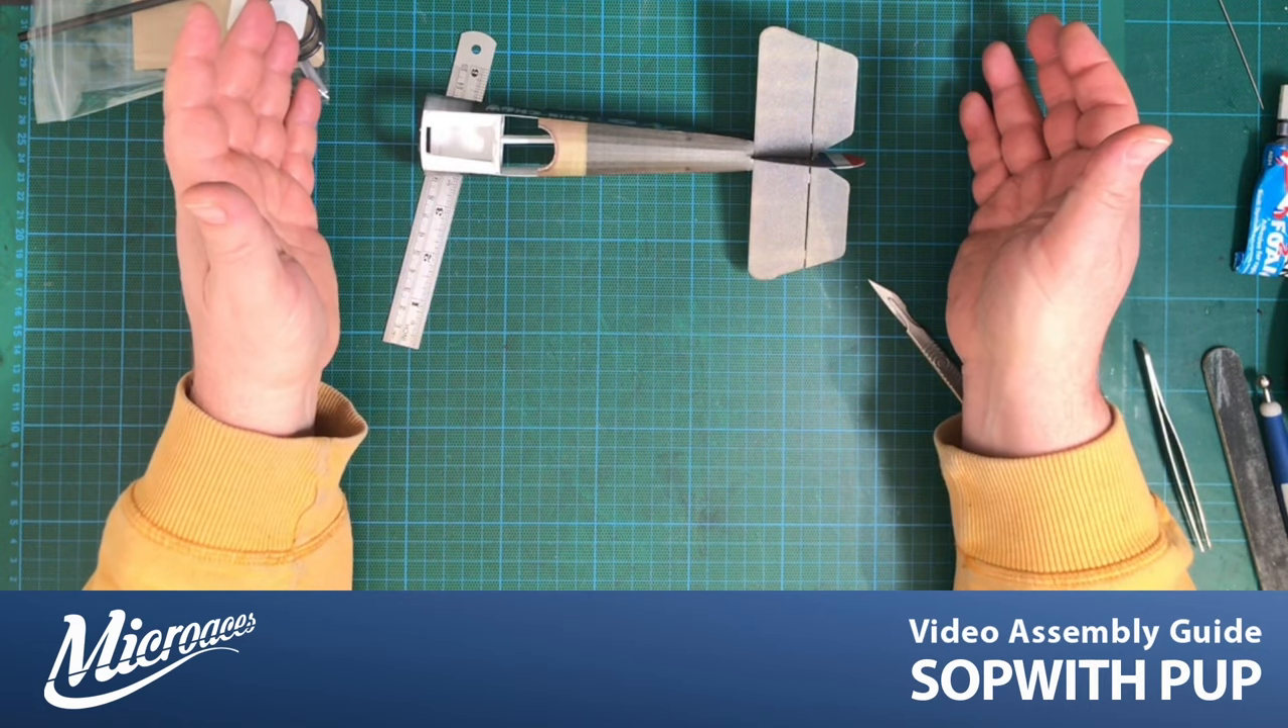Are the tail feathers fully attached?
Yes.